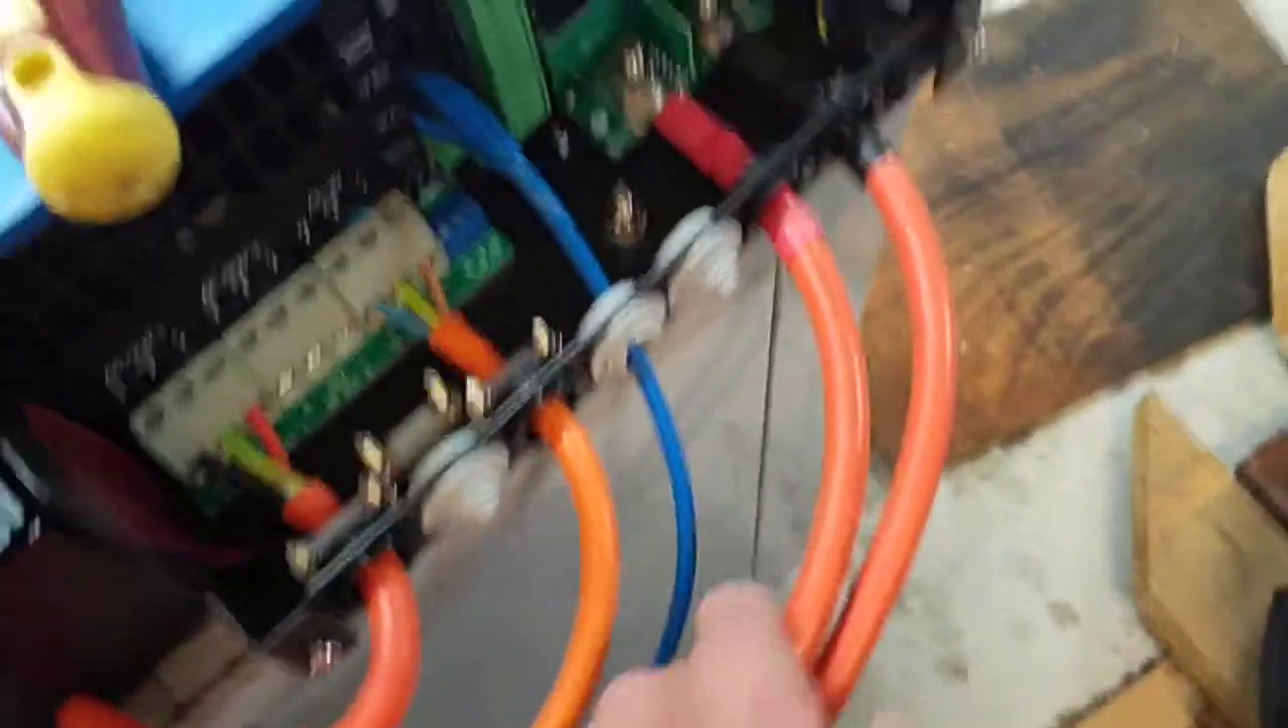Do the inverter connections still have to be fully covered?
Yes.